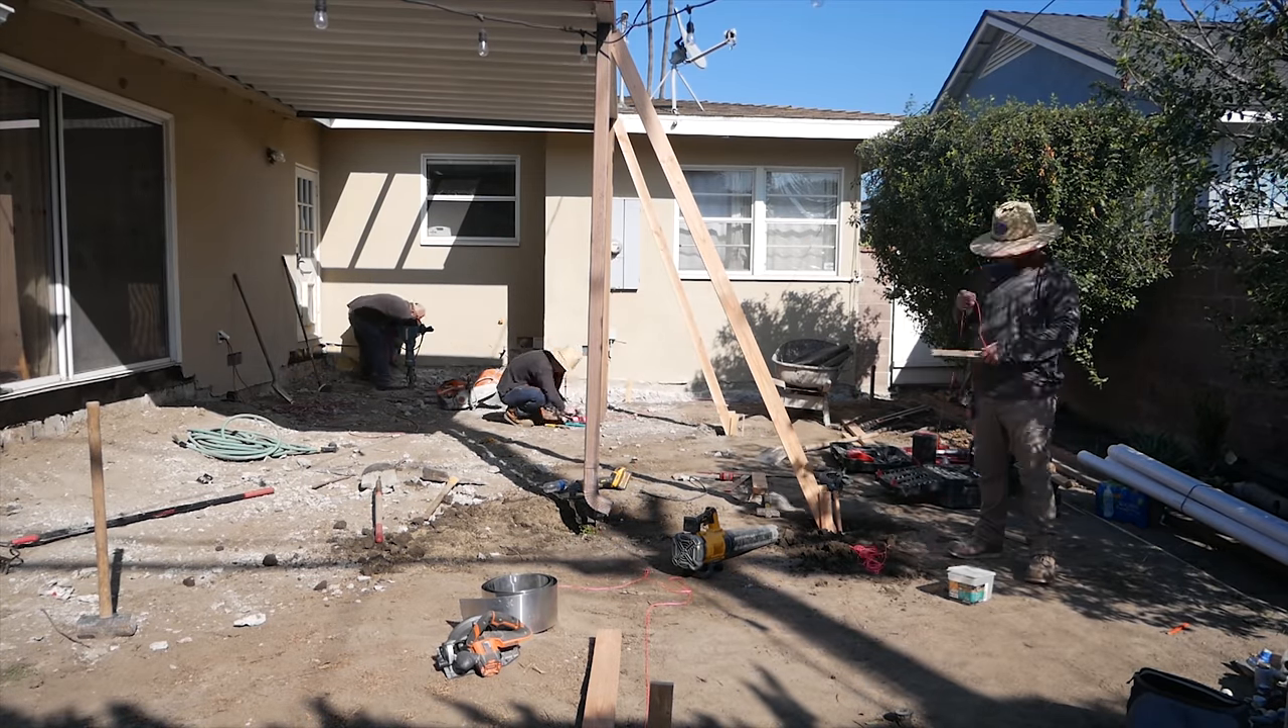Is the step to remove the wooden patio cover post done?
No.